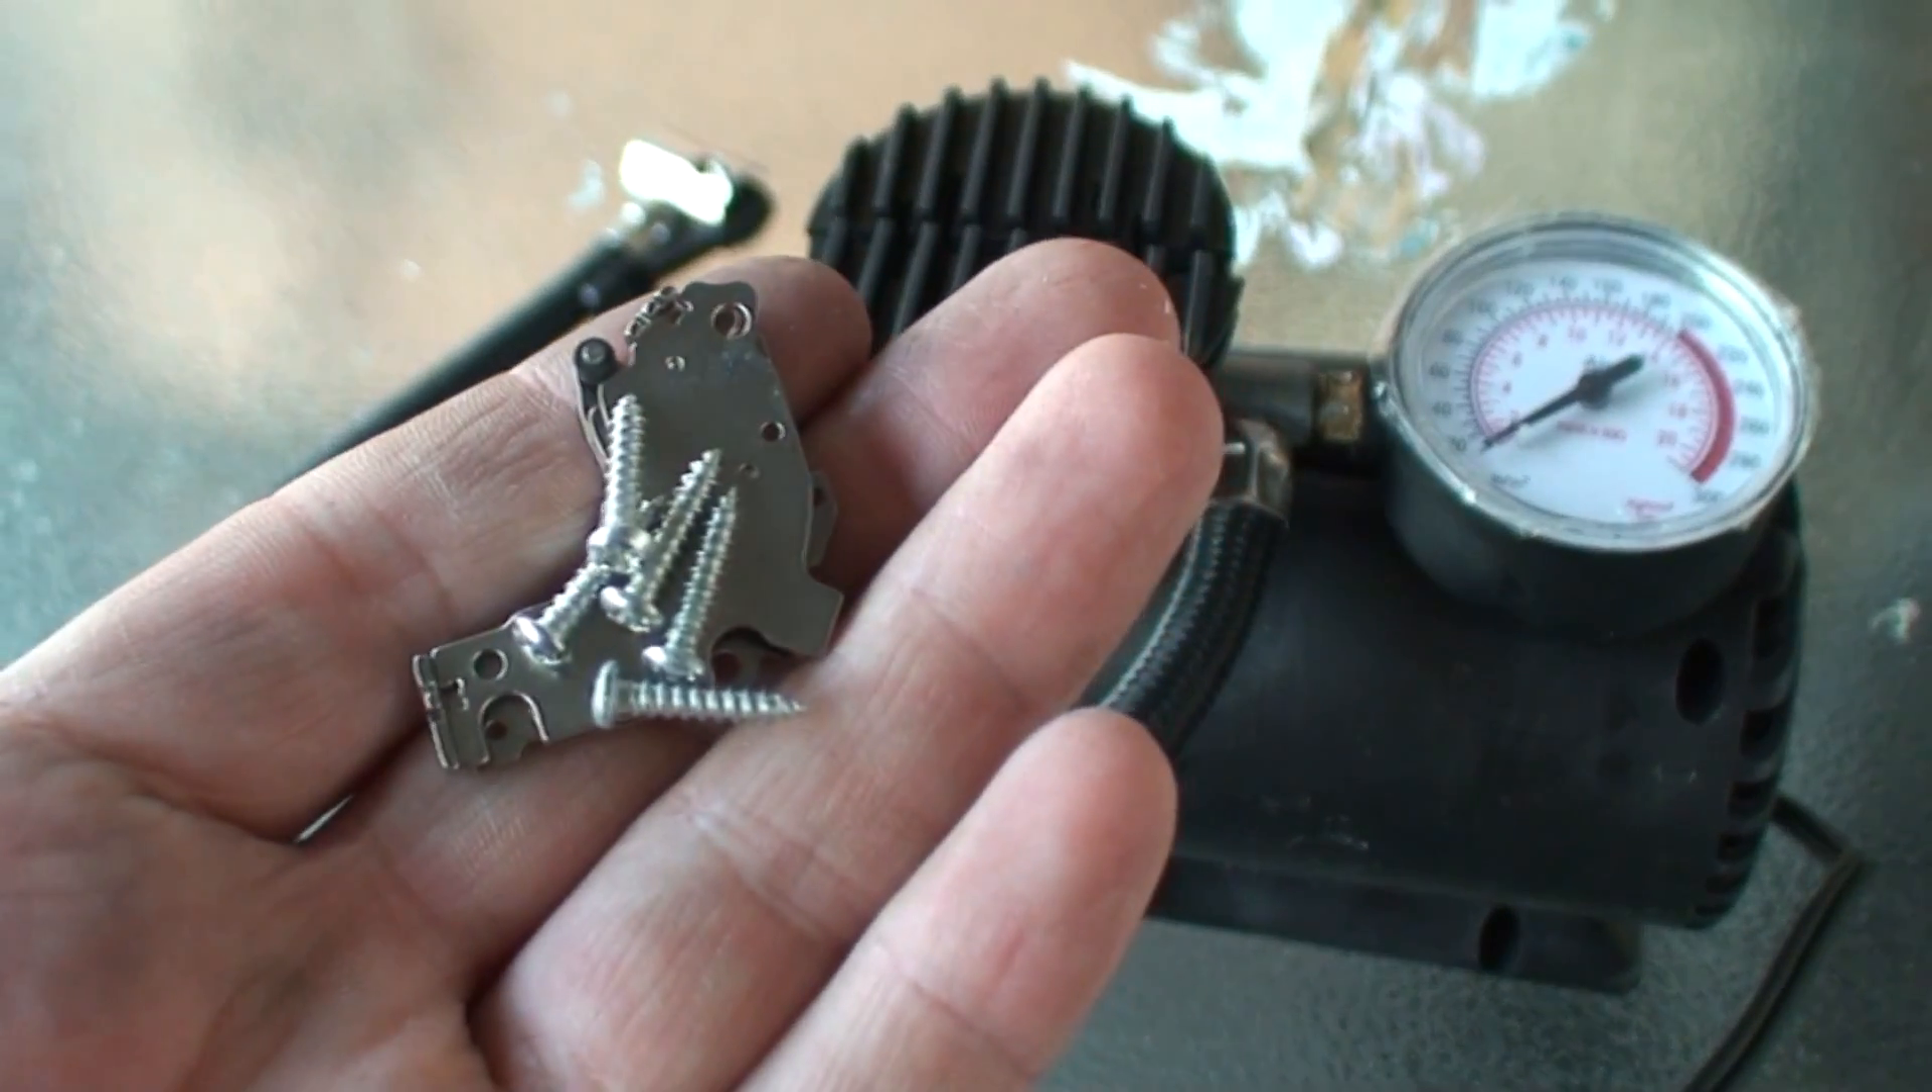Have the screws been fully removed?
Yes.